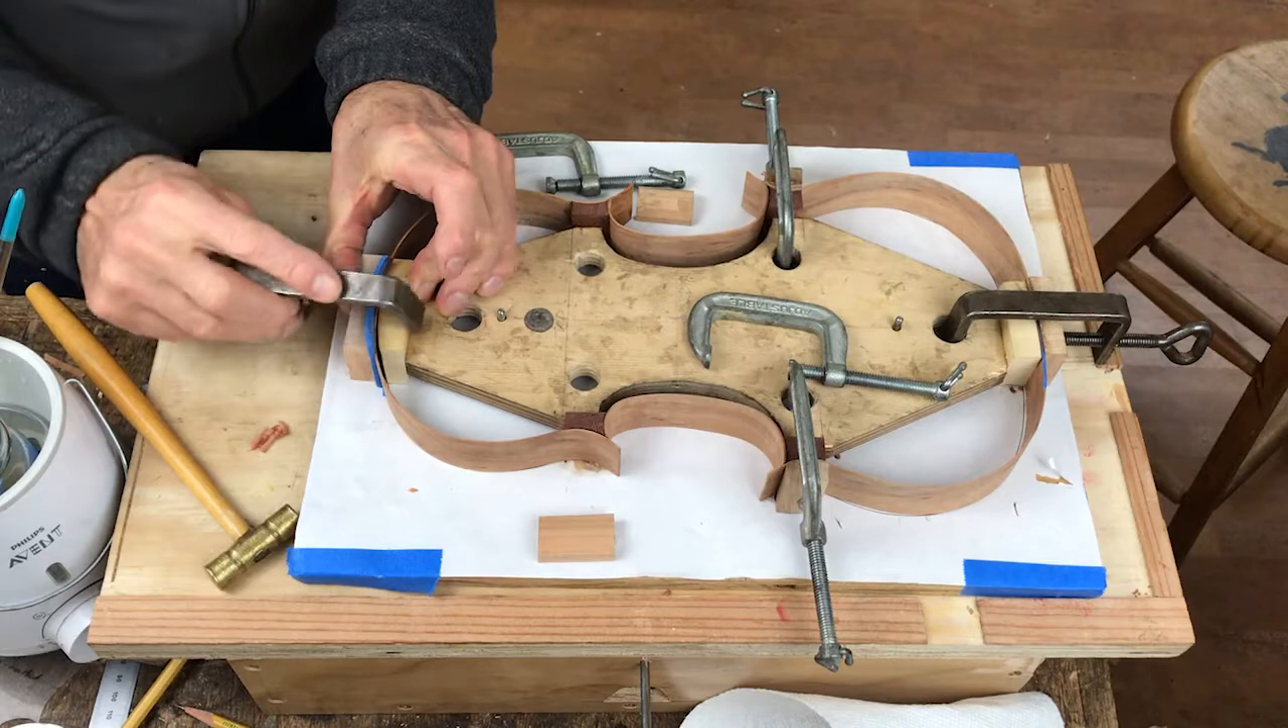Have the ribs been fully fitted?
No.